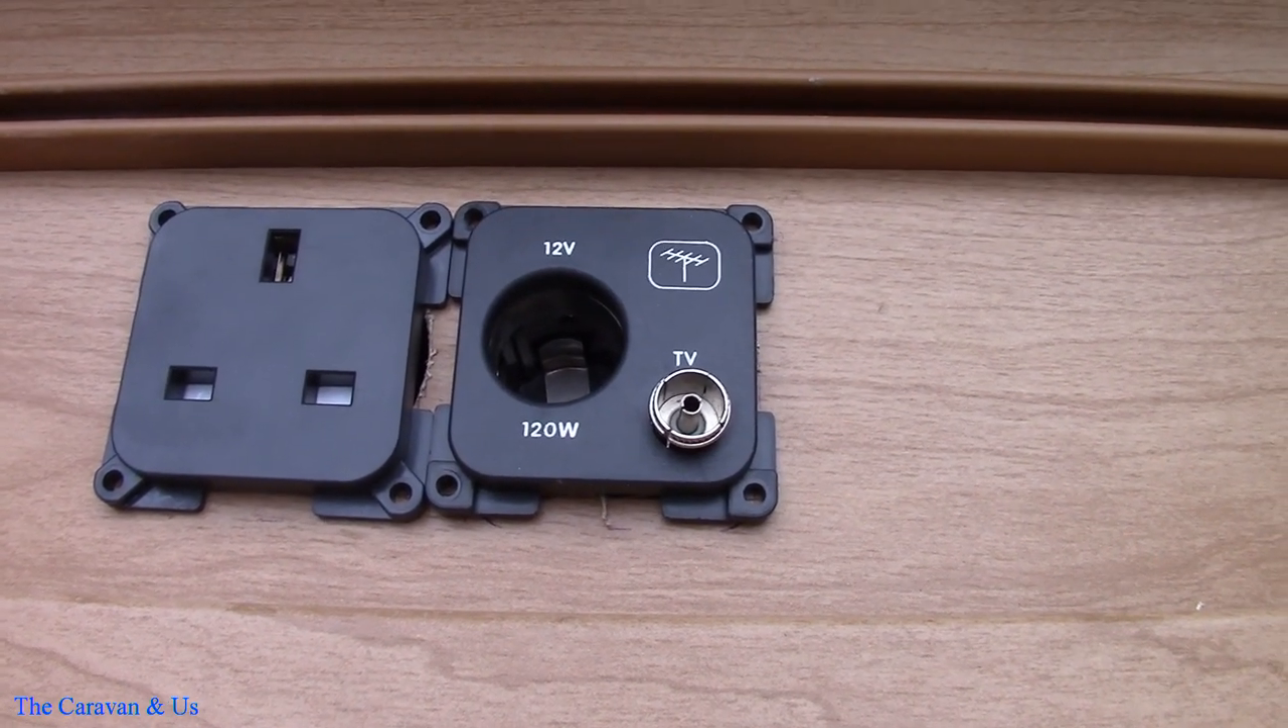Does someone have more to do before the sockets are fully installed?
Yes.